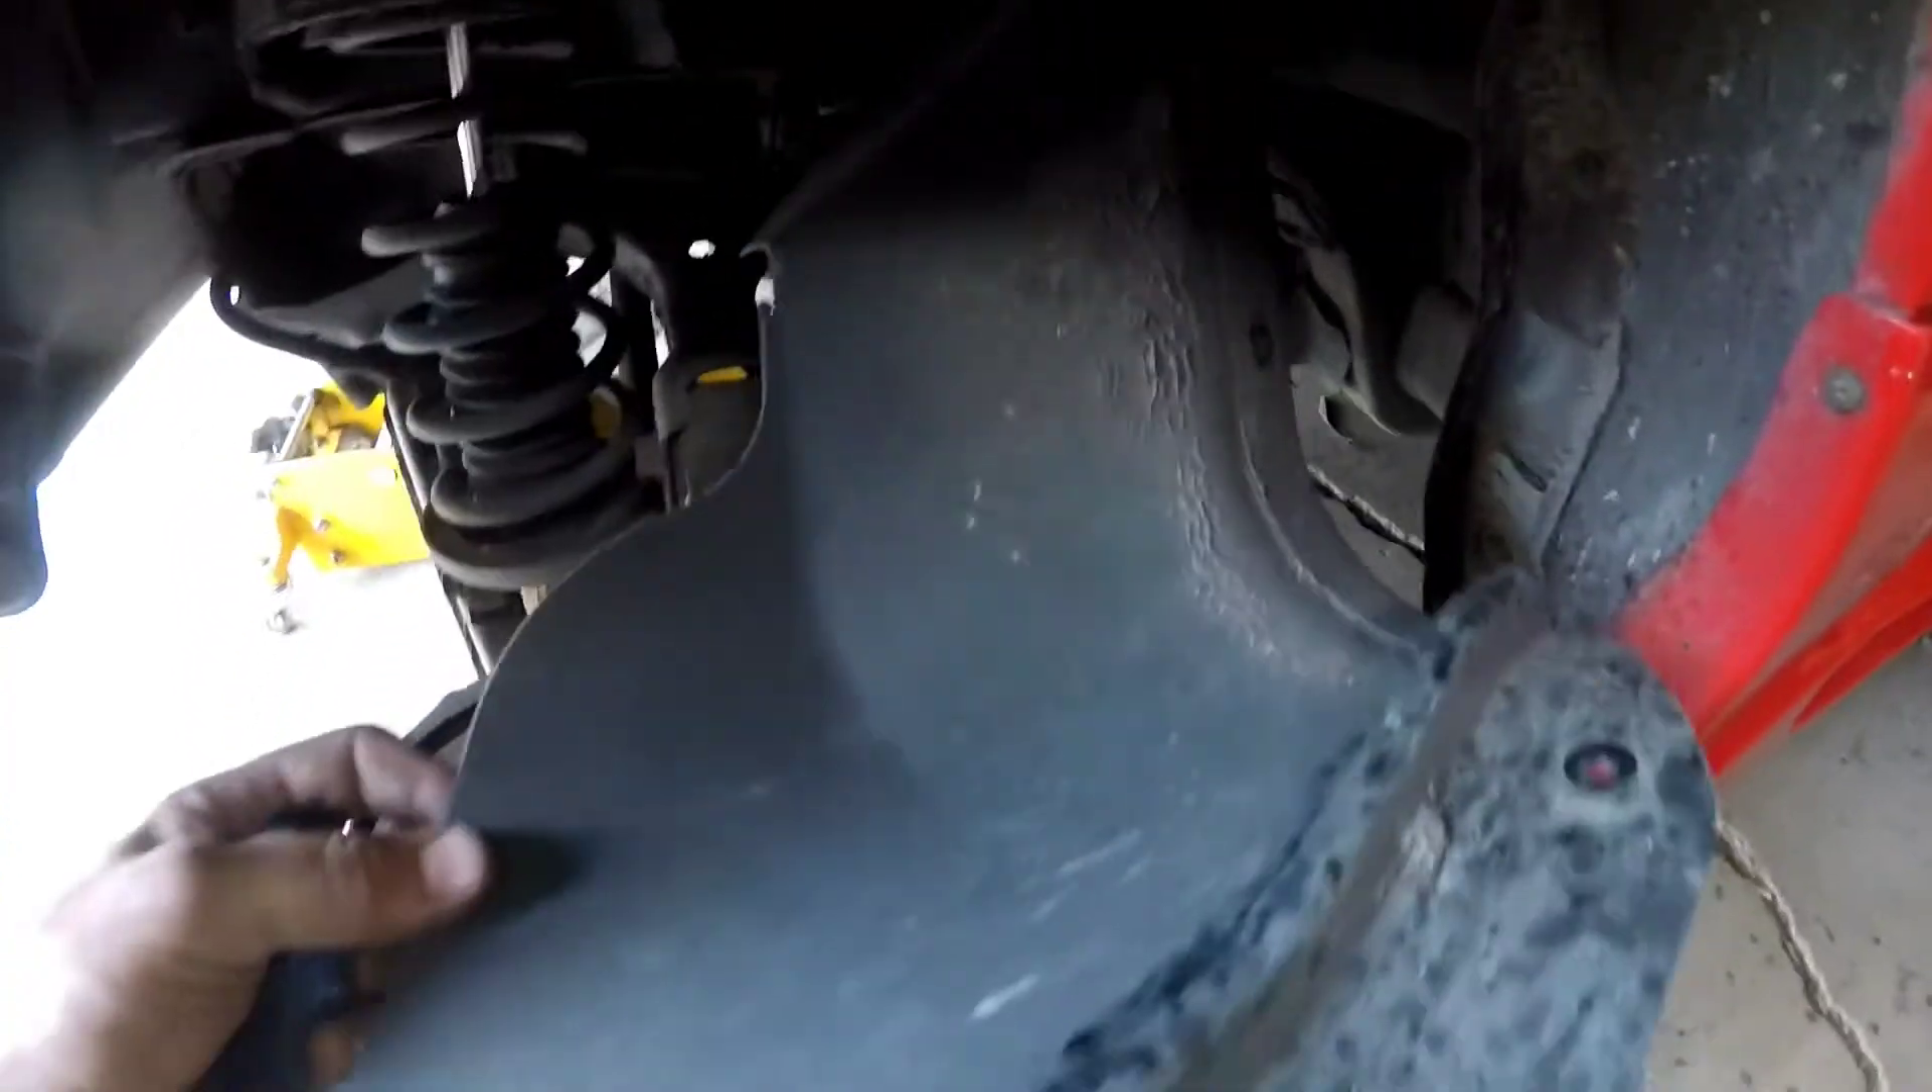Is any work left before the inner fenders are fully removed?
Yes.